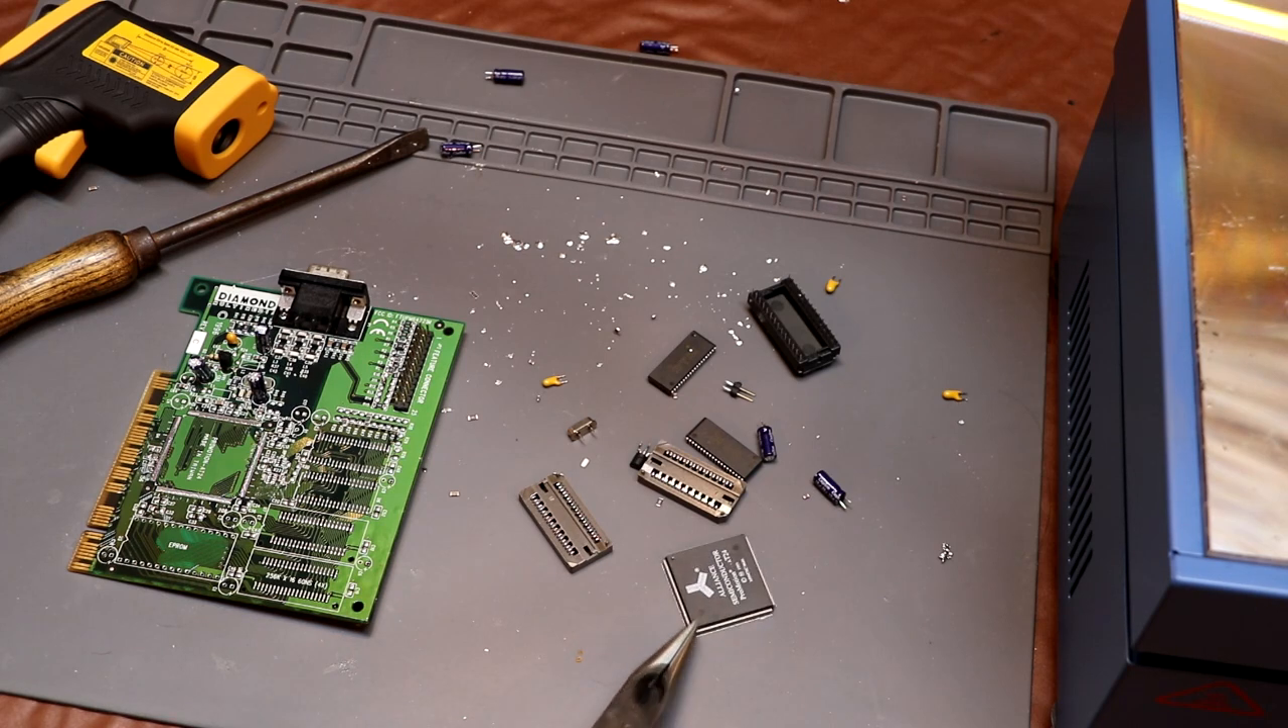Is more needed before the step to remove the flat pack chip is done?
No.